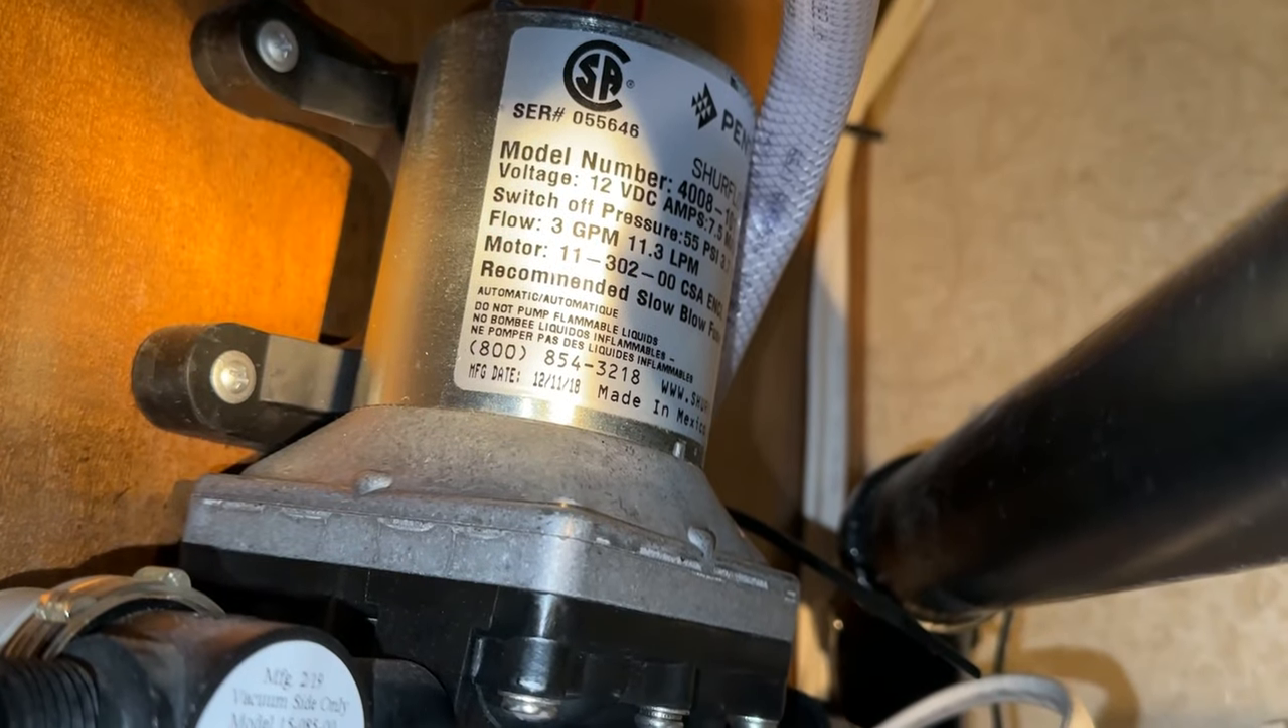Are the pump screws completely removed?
No.